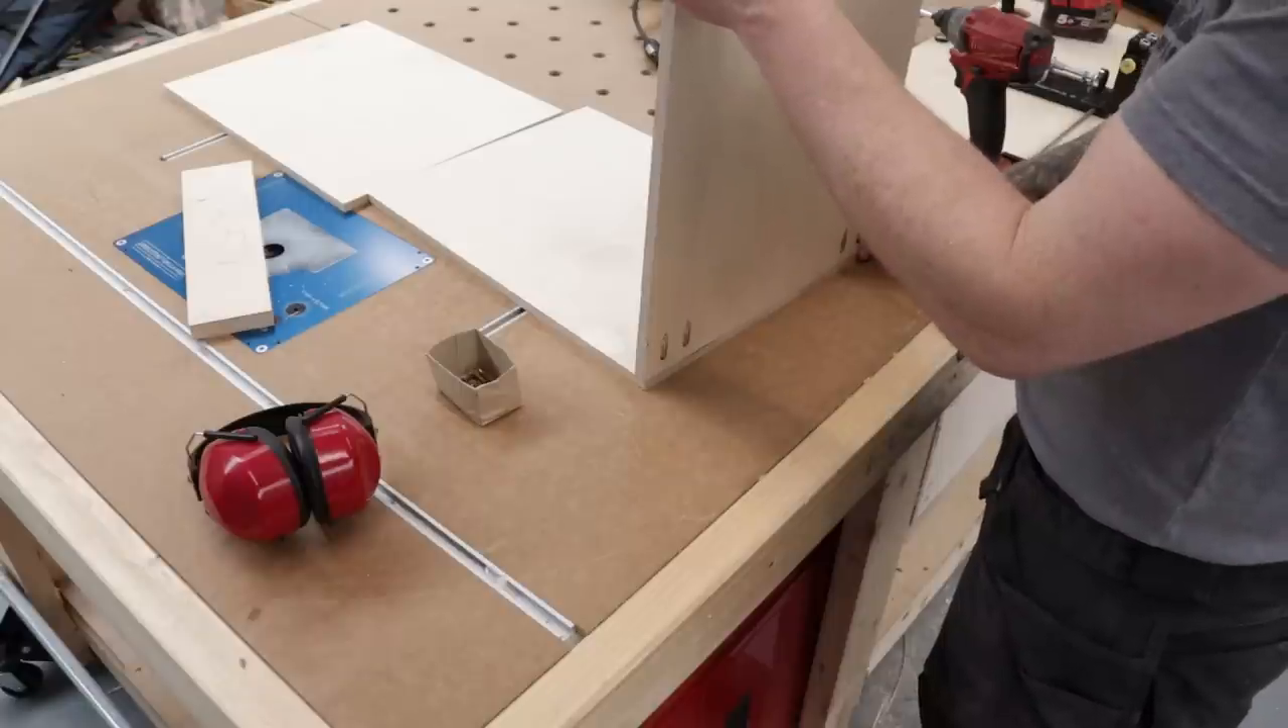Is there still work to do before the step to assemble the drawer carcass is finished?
Yes.